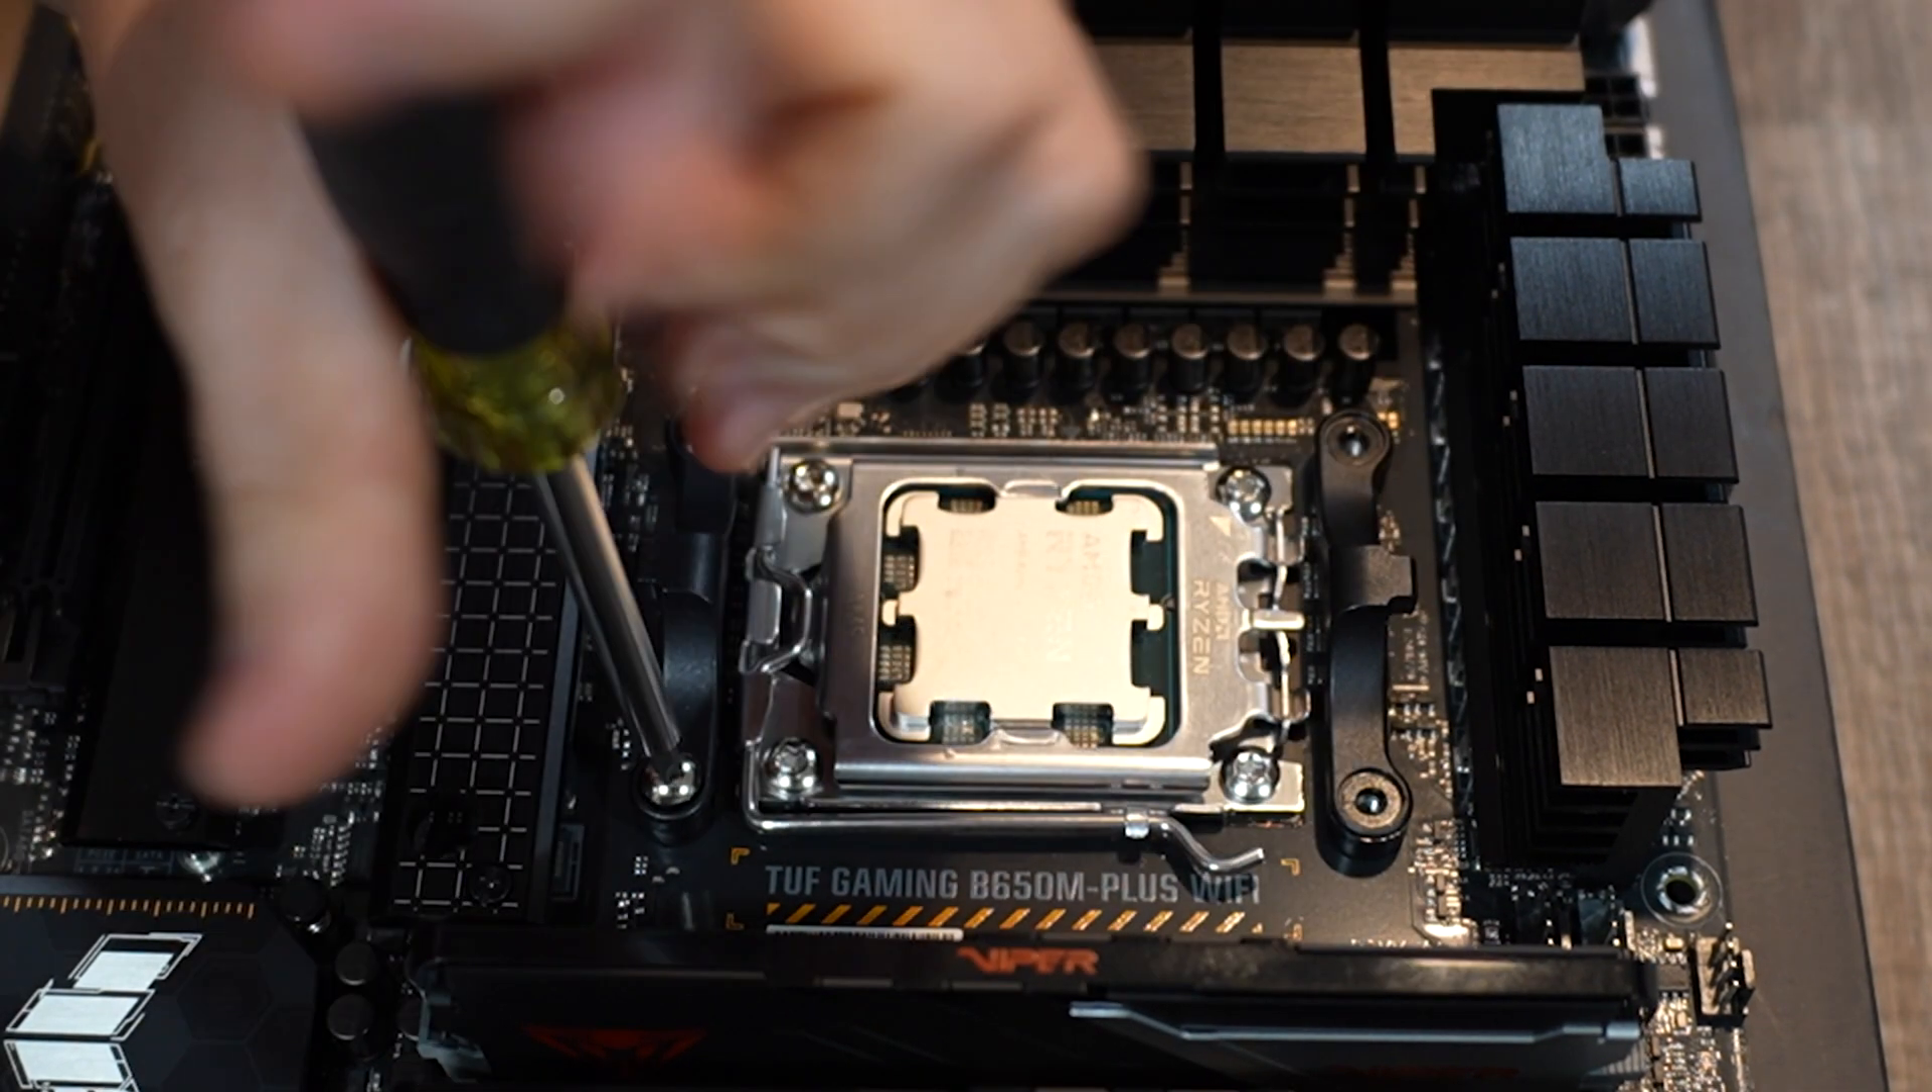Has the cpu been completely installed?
Yes.